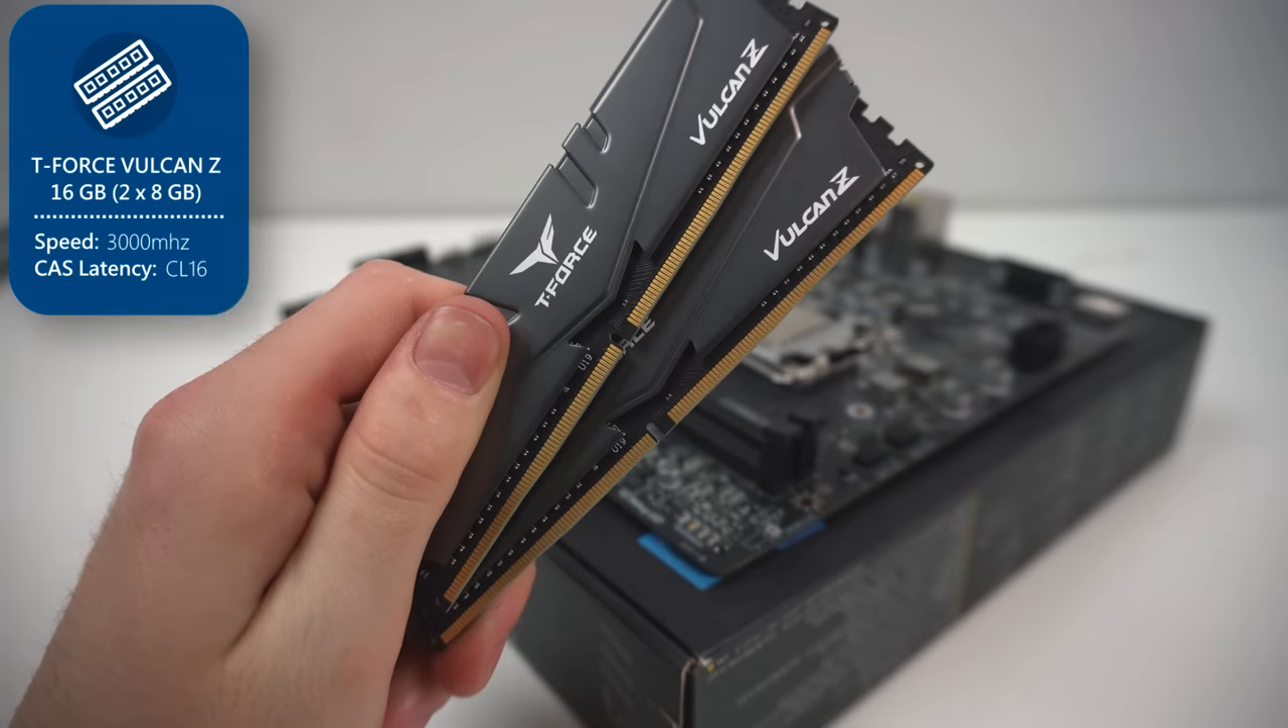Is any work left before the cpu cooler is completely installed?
Yes.